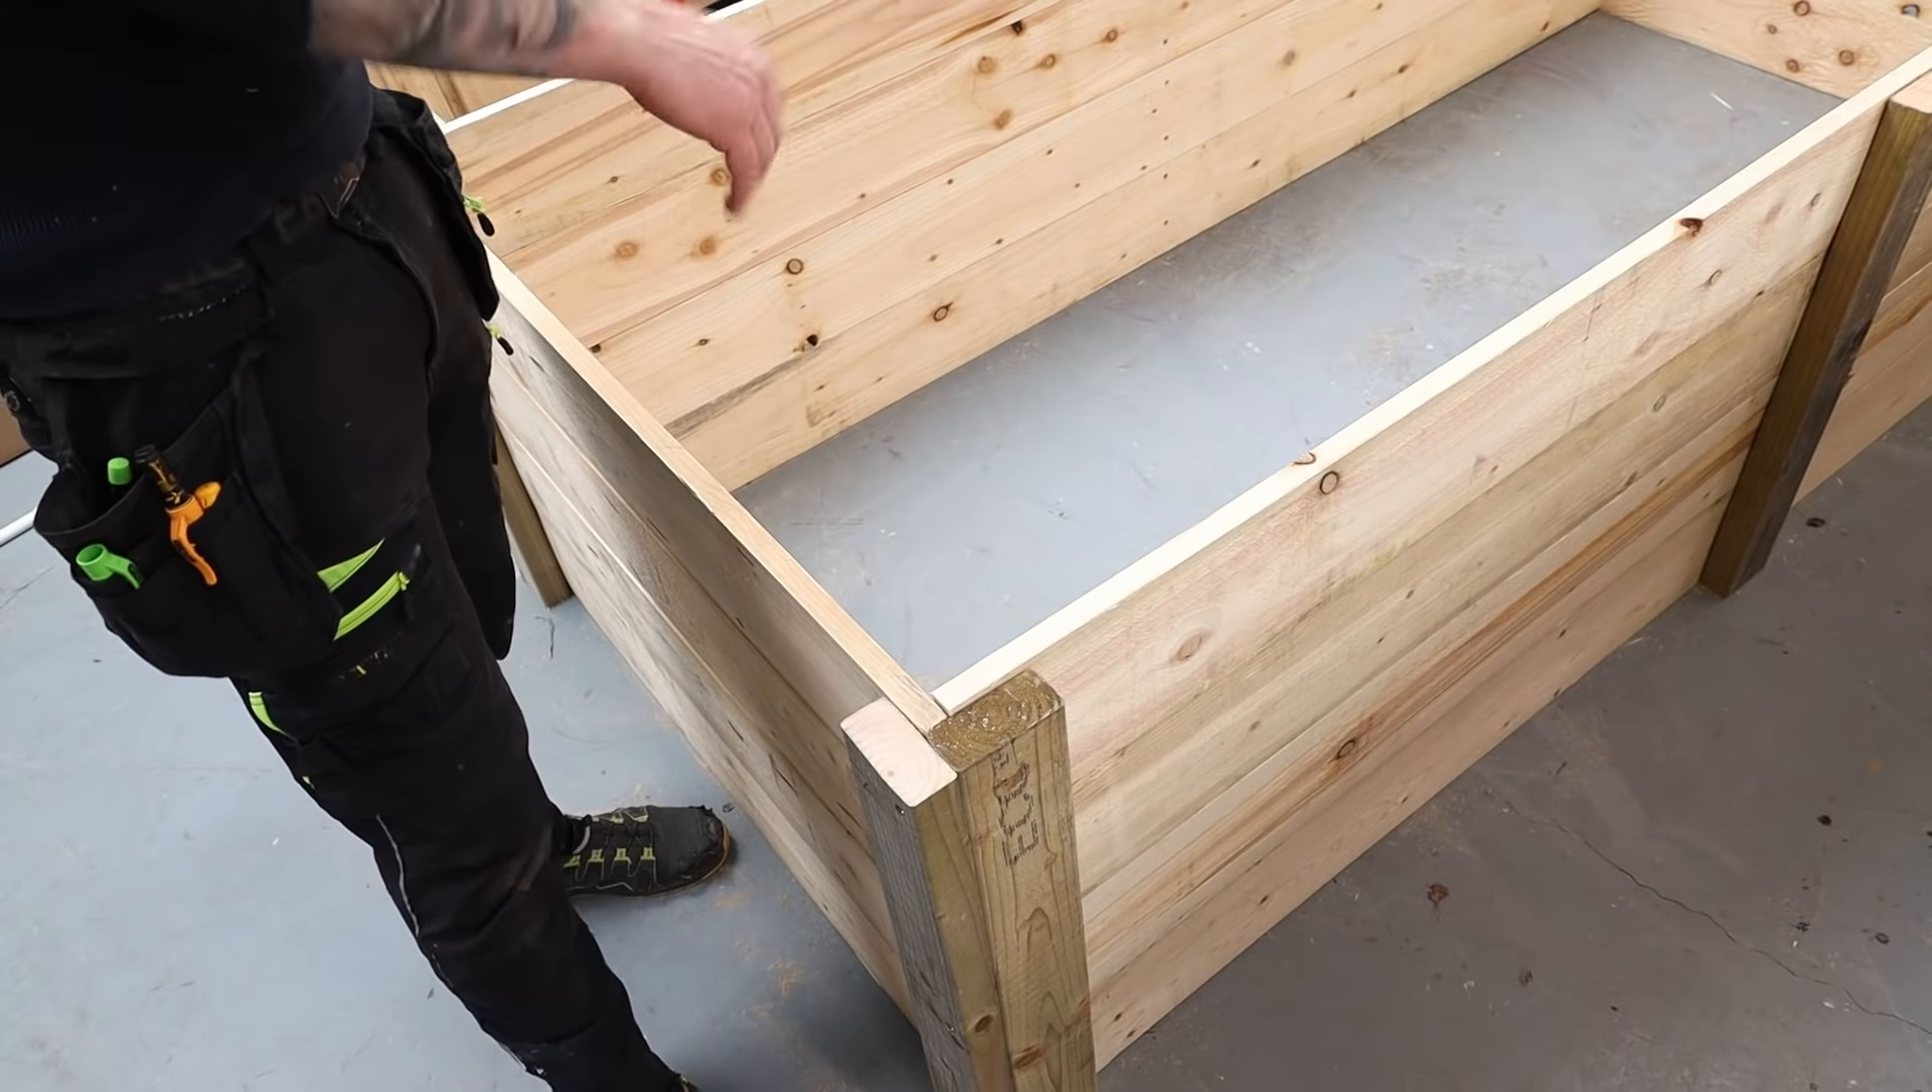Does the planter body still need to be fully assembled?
No.